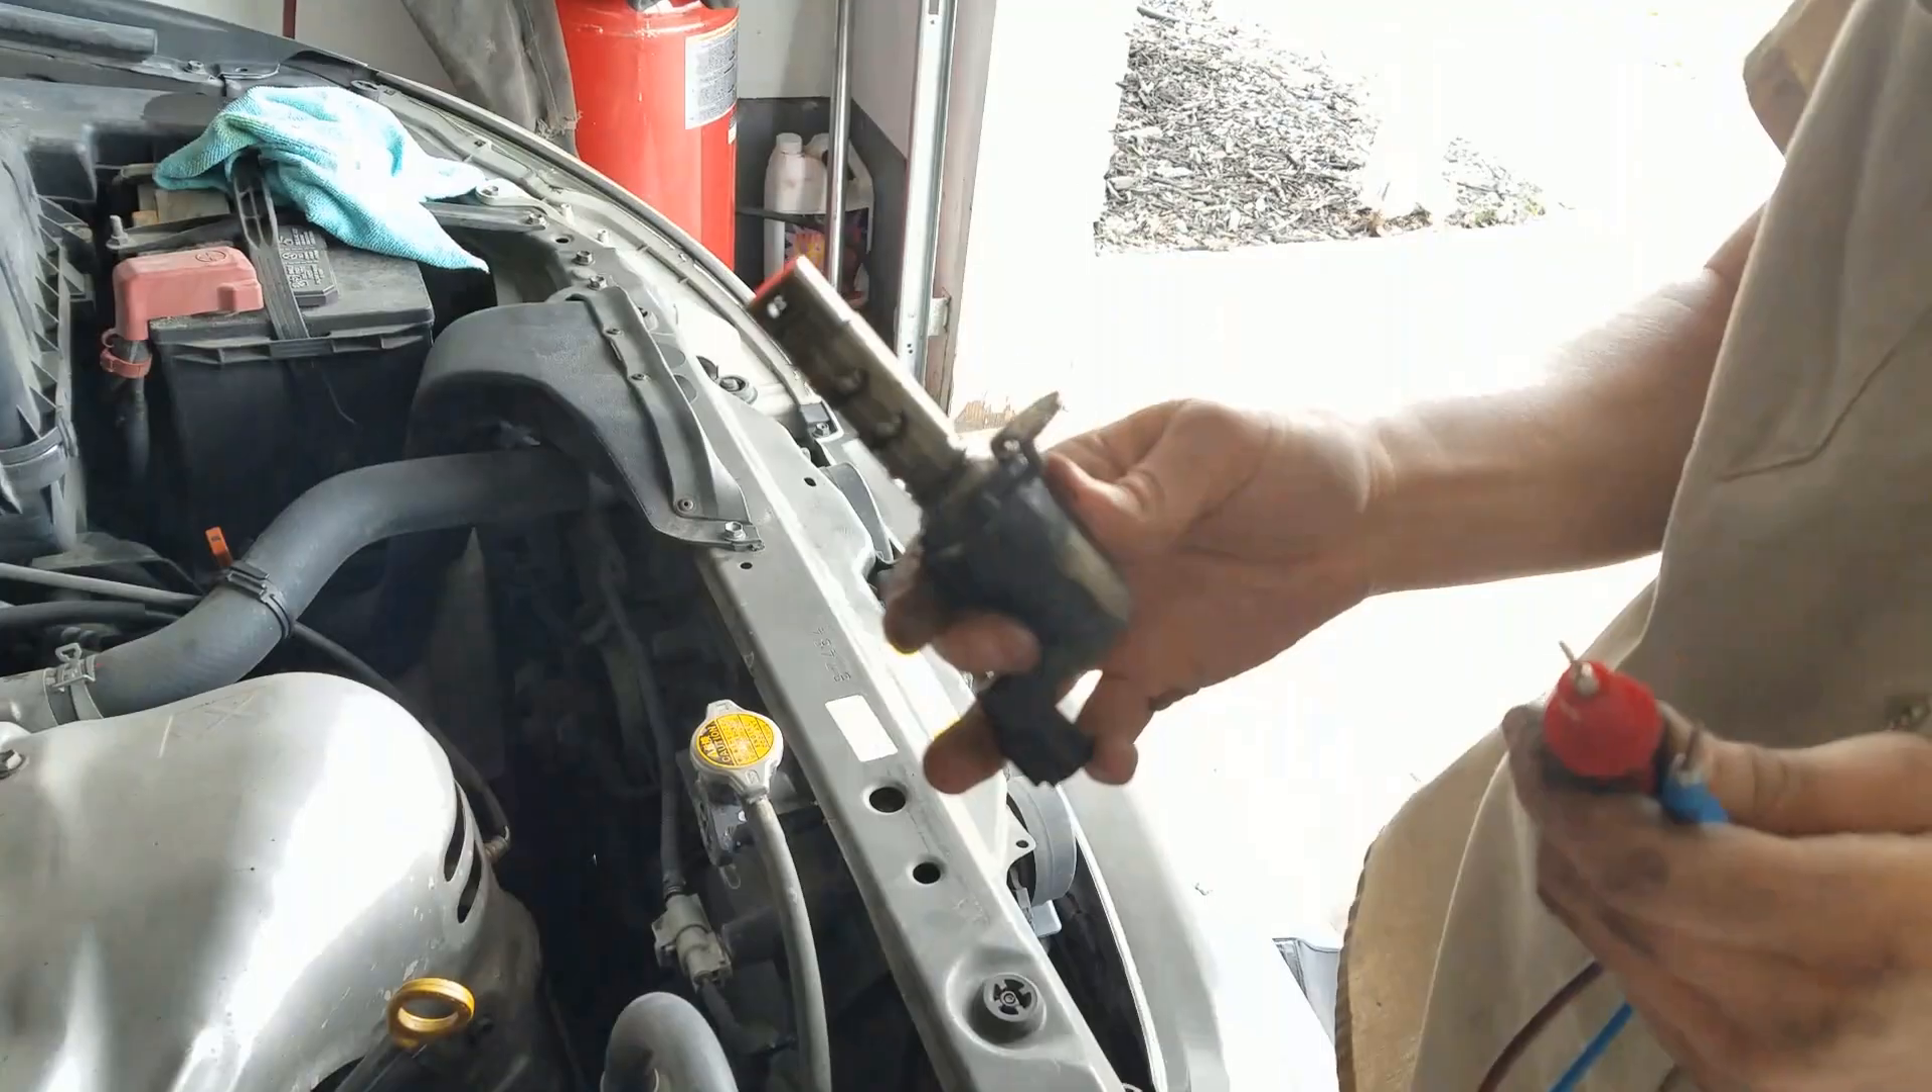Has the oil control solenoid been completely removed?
Yes.